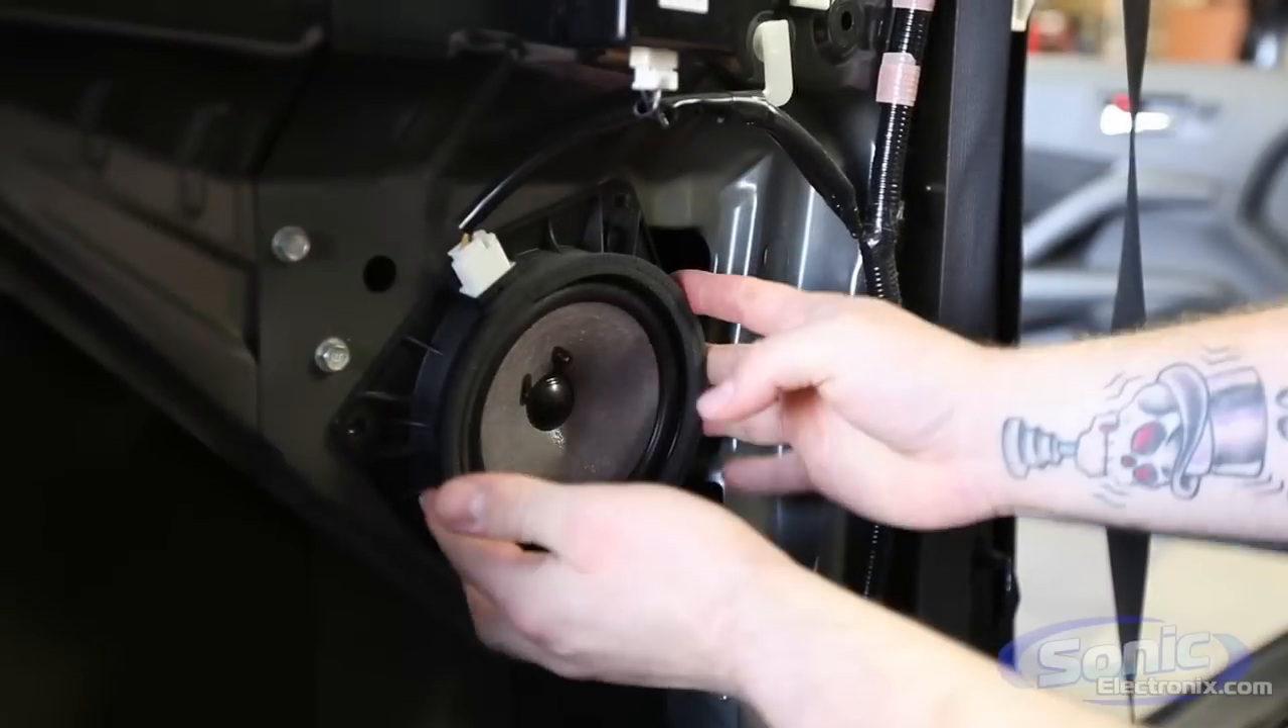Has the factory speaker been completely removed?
No.